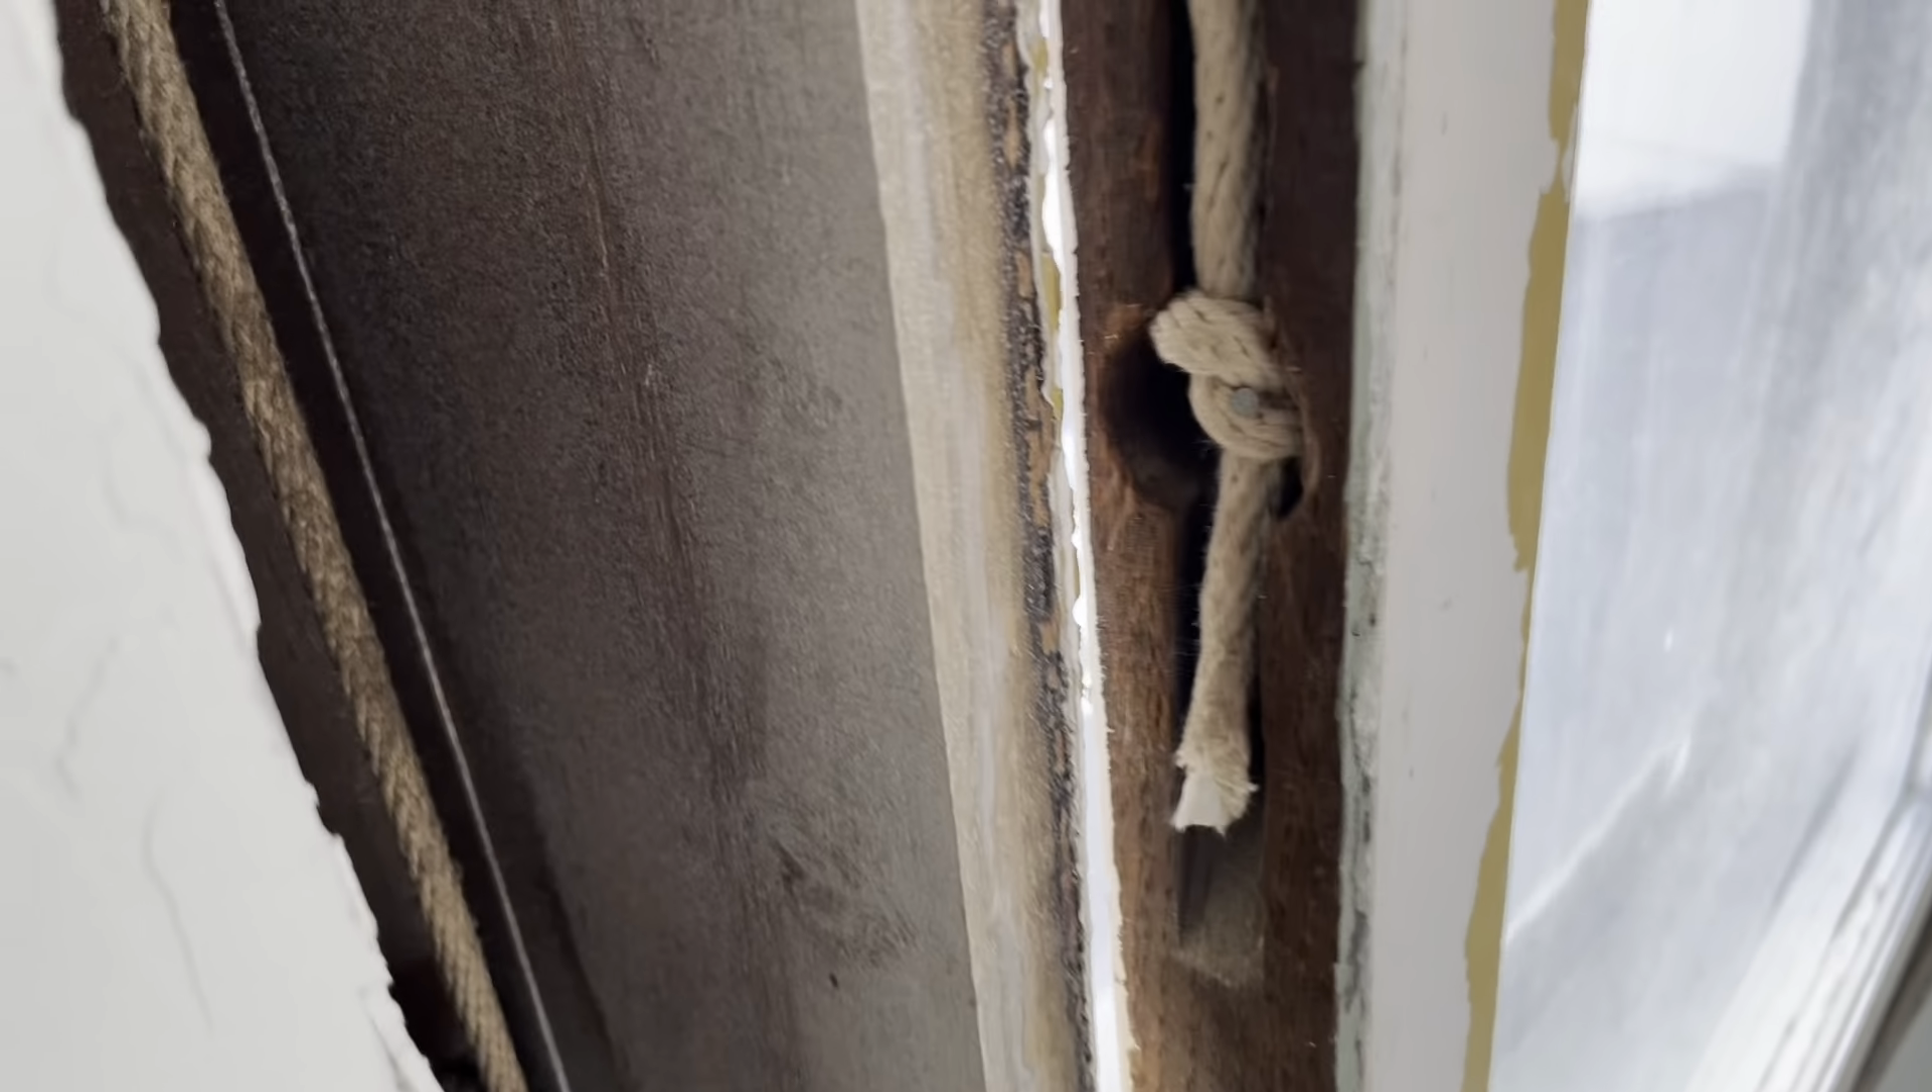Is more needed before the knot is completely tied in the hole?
No.